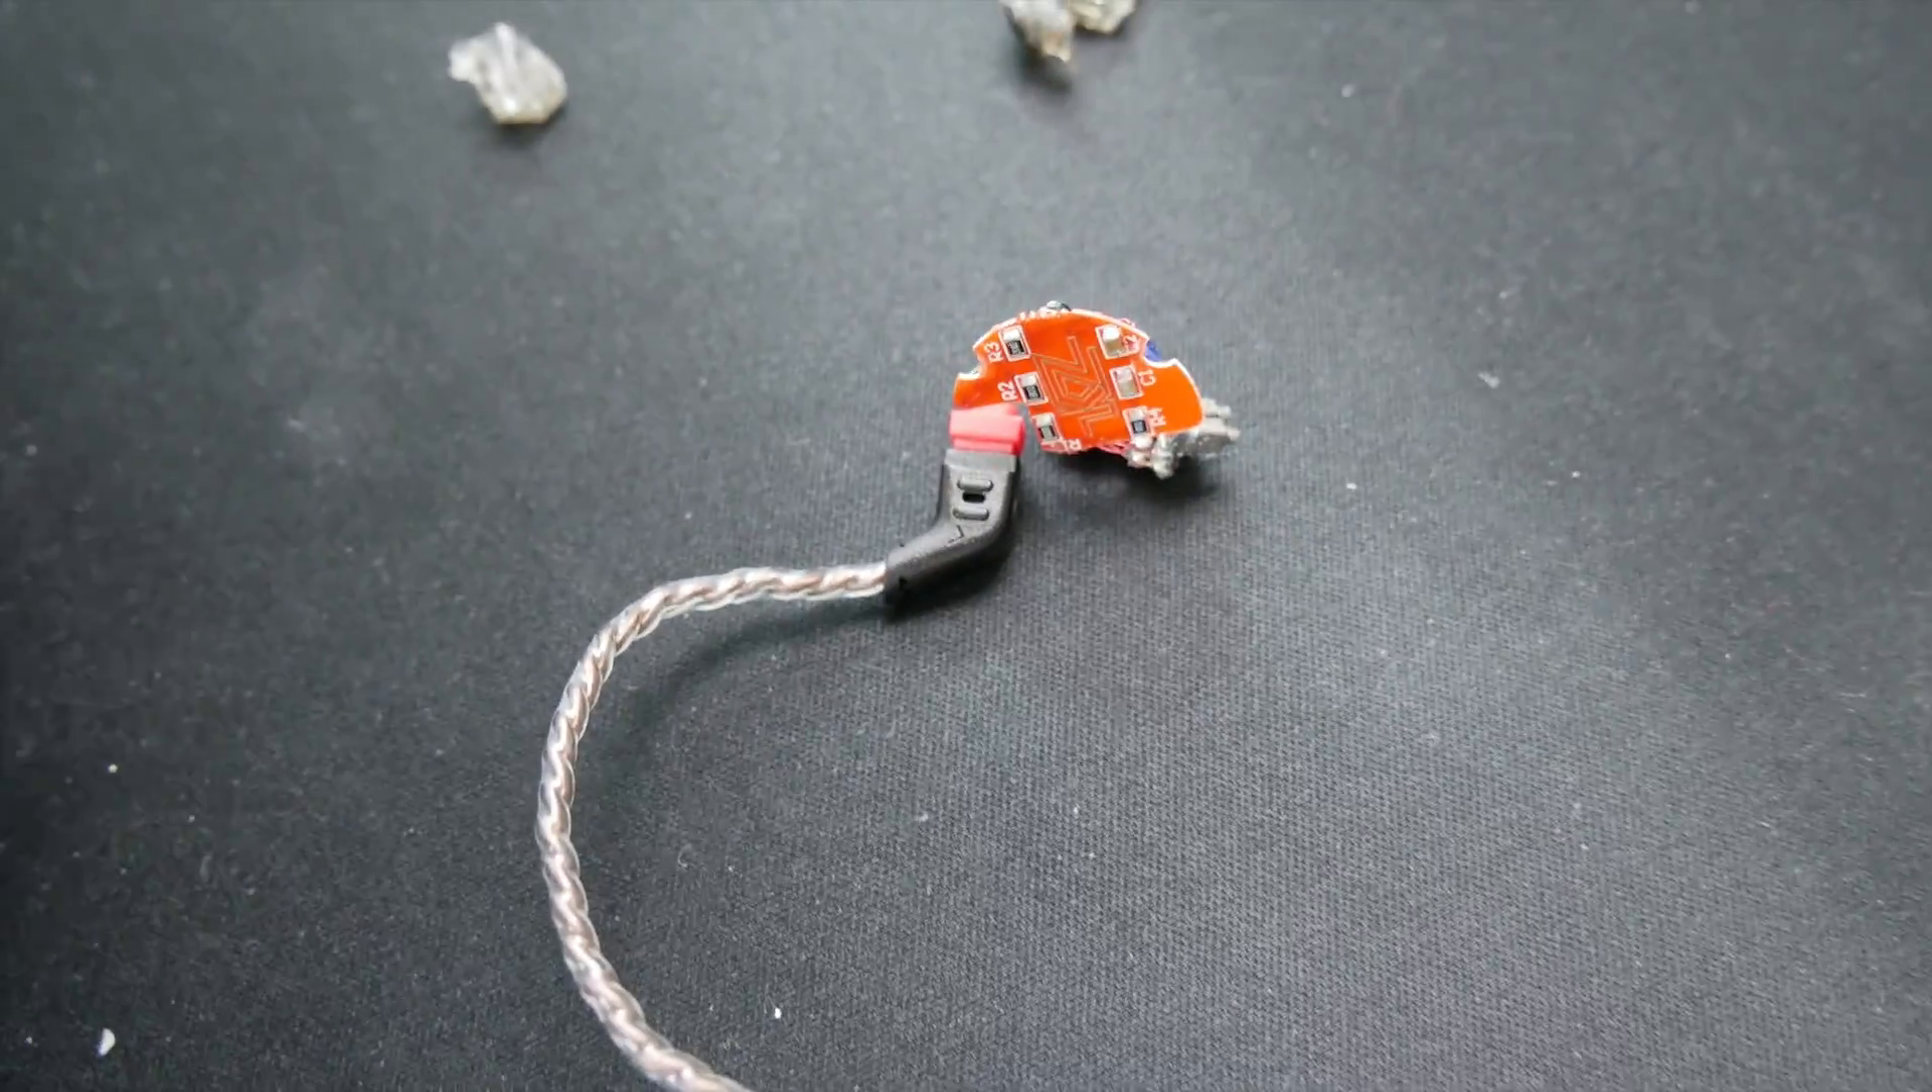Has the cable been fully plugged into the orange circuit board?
Yes.